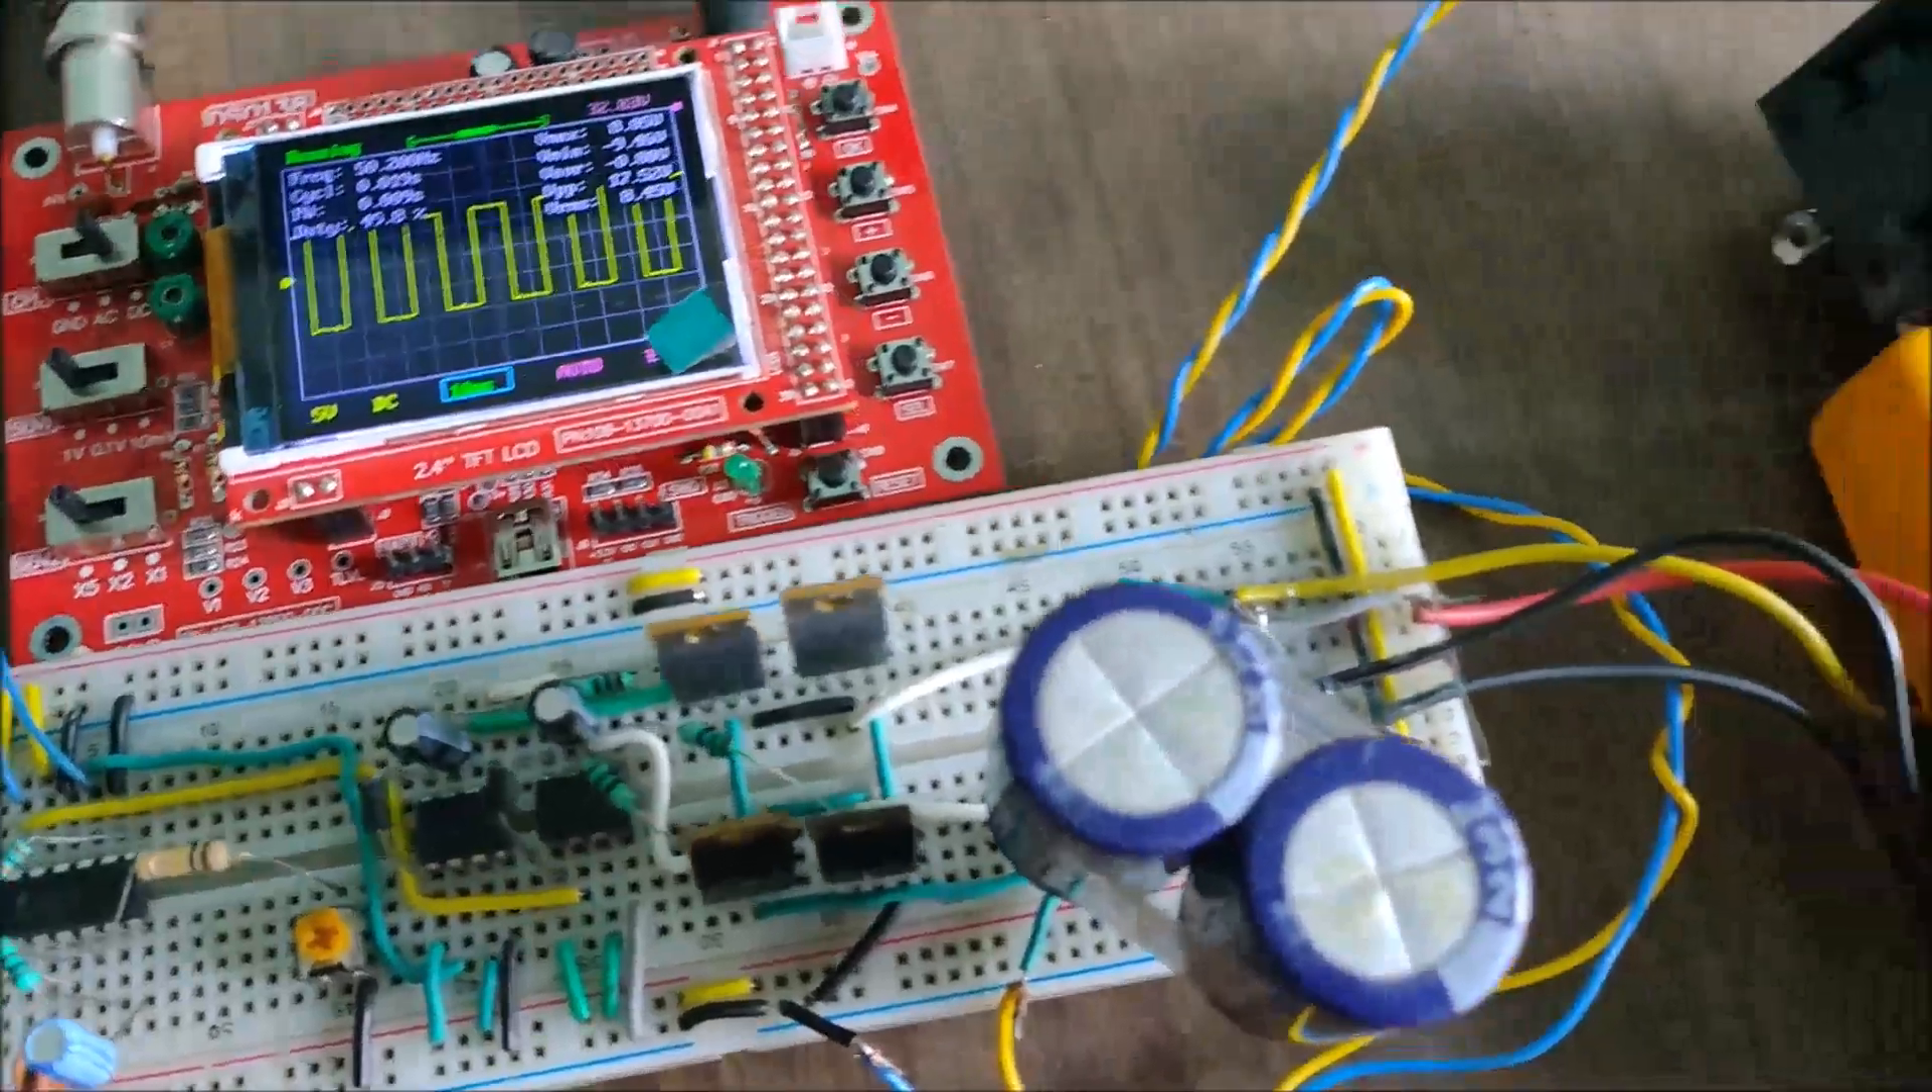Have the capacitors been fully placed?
Yes.